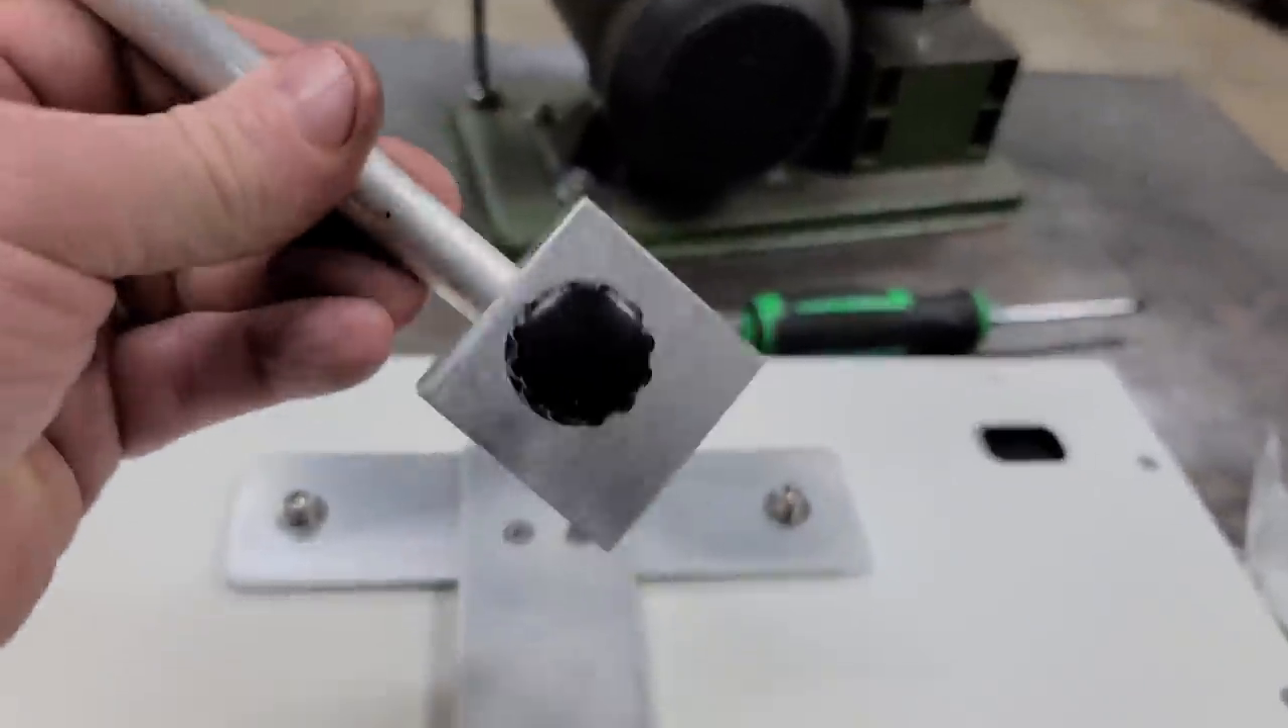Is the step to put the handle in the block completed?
Yes.